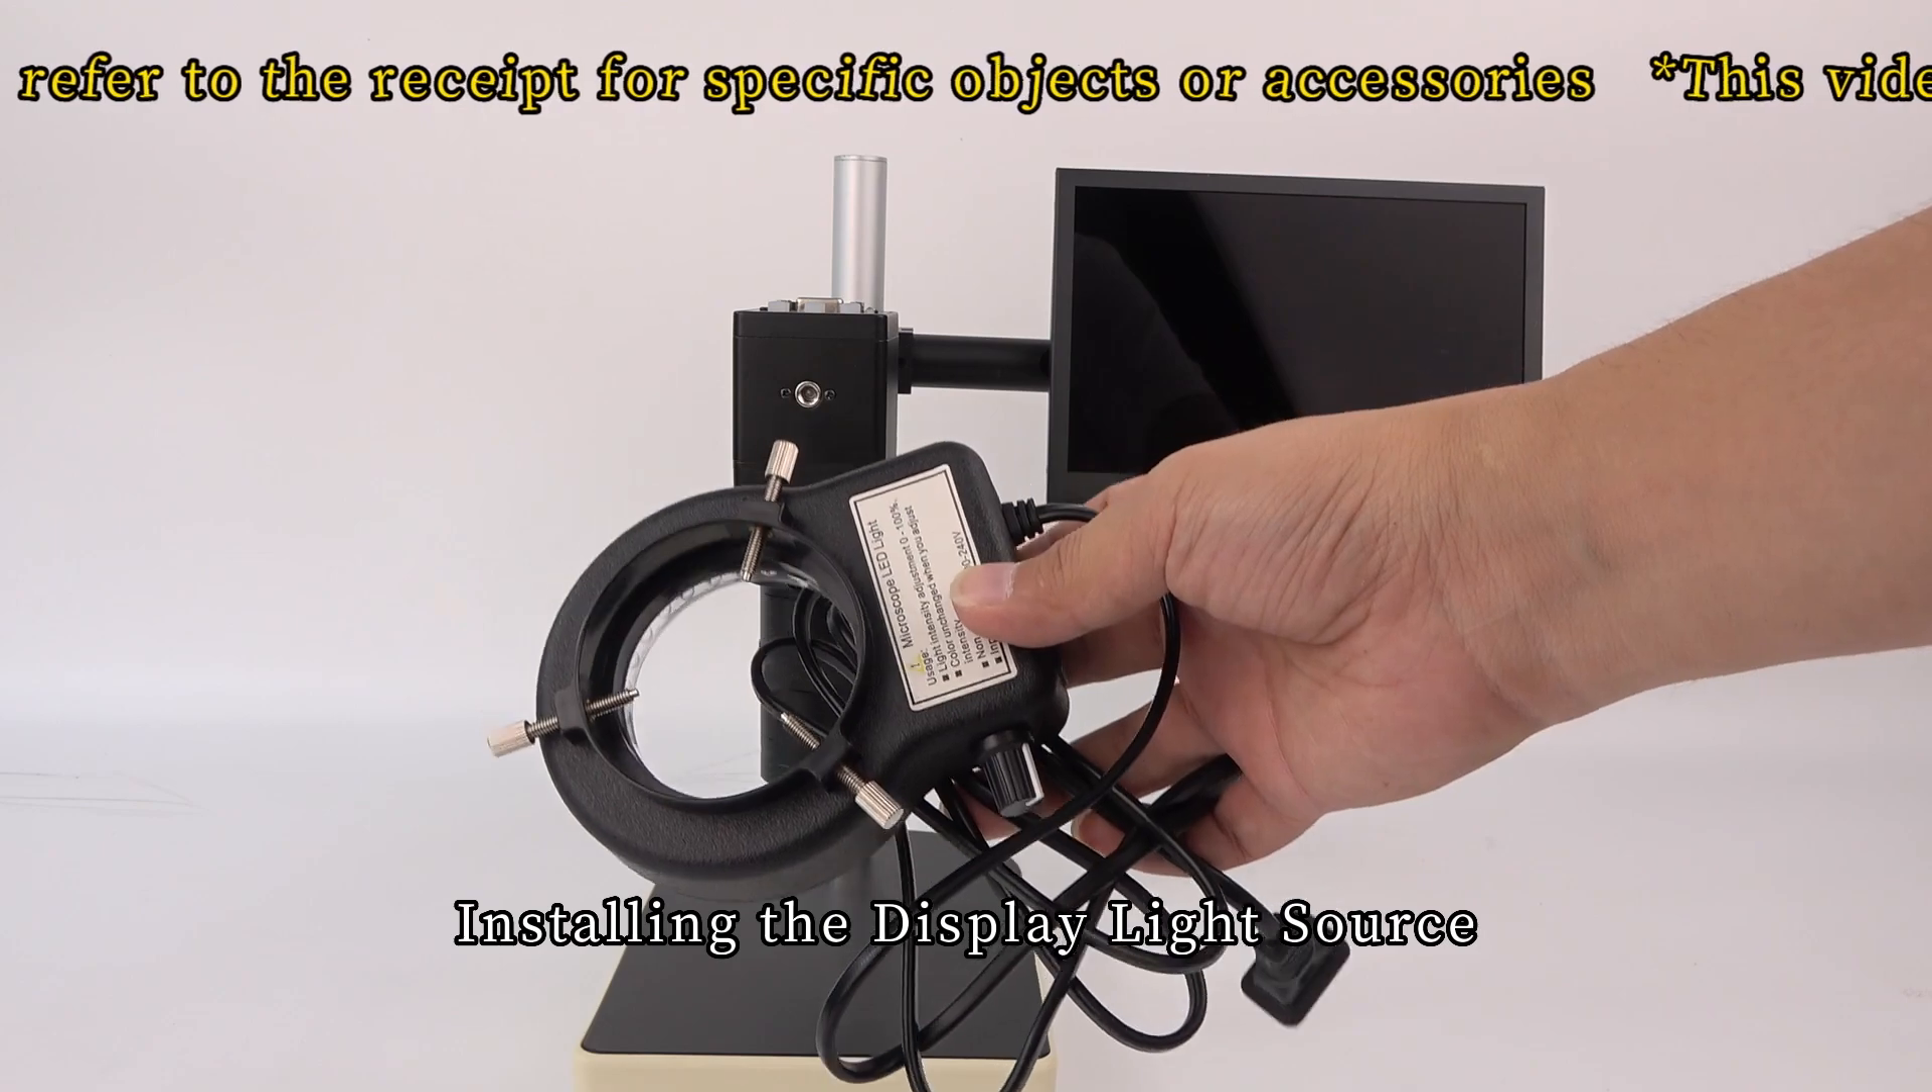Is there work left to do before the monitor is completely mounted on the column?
No.